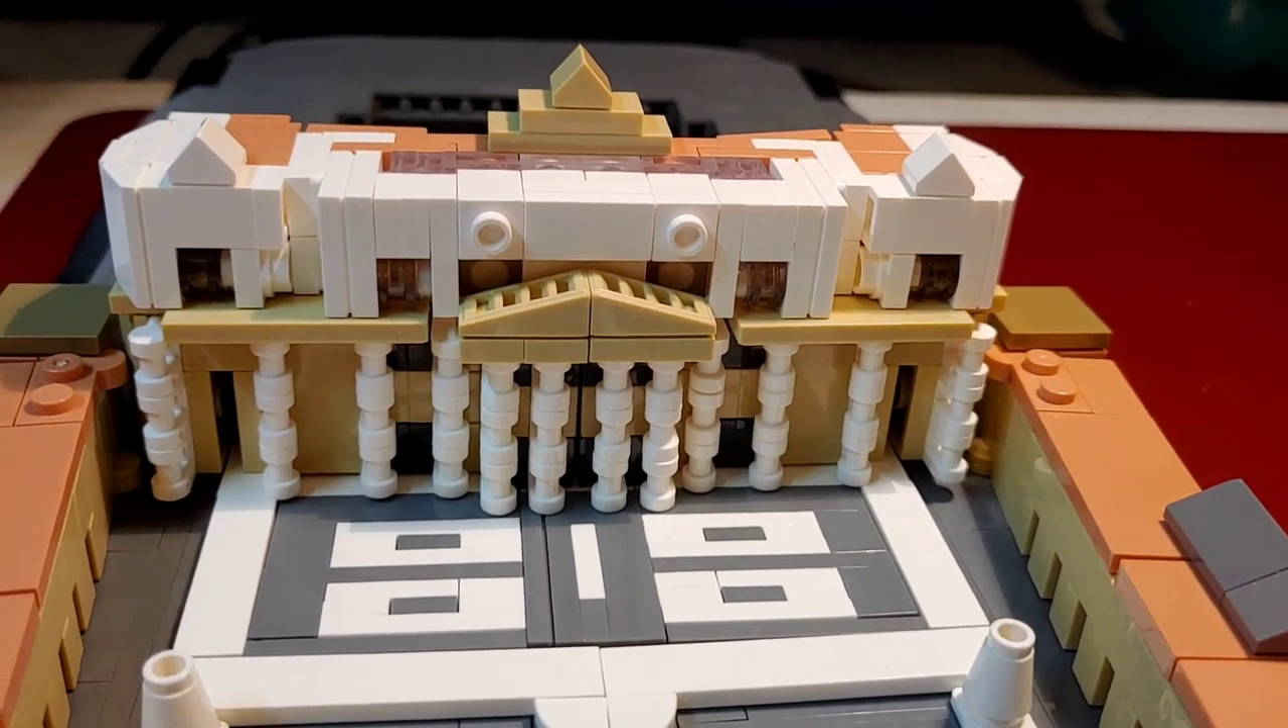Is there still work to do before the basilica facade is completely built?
No.